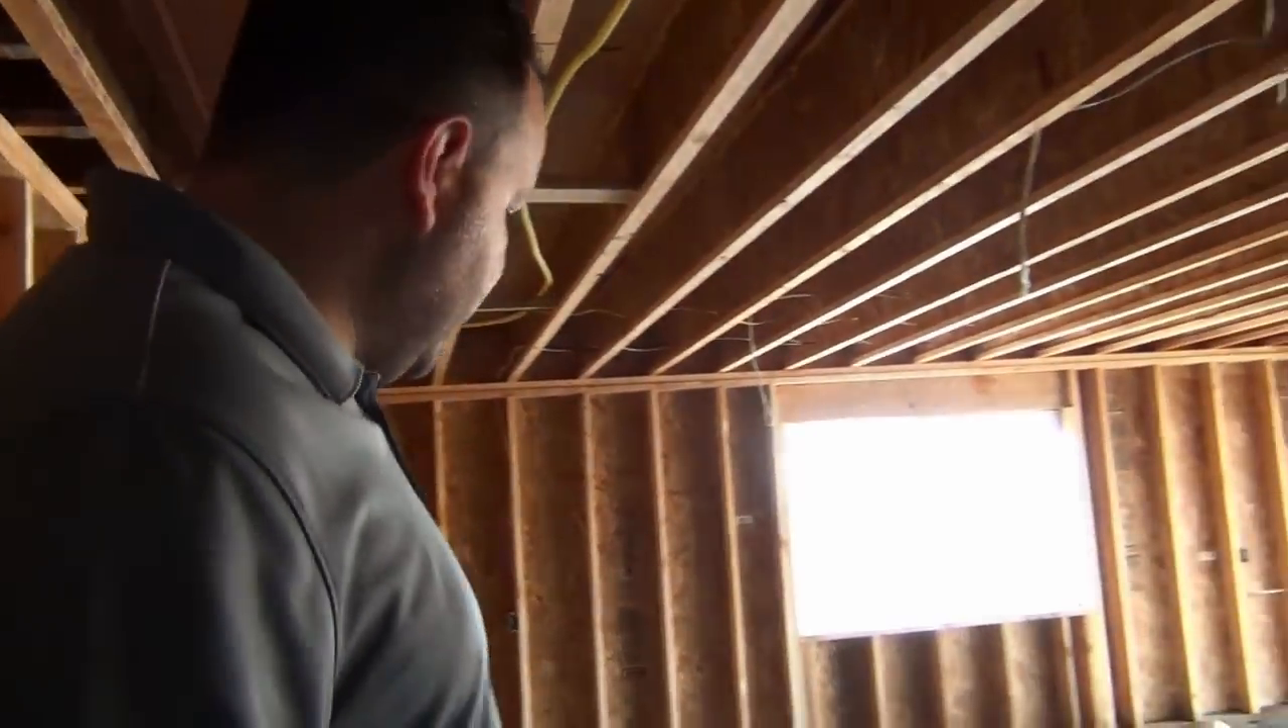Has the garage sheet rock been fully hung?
No.